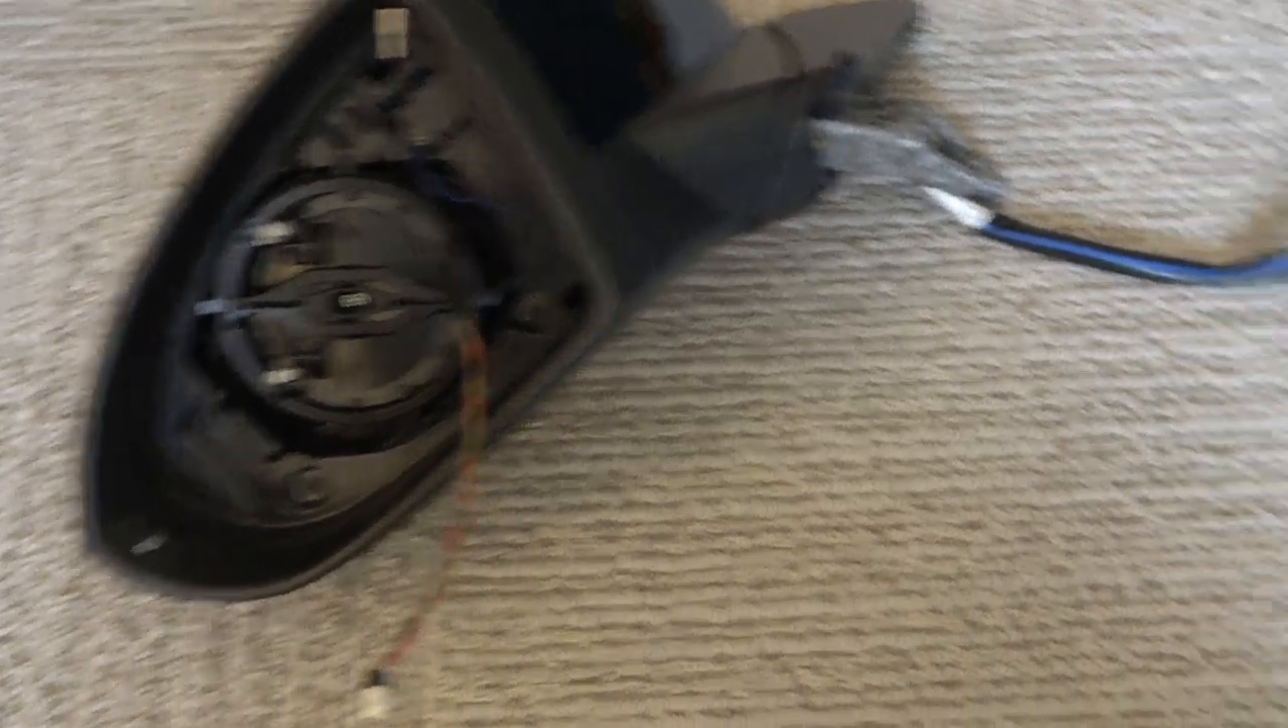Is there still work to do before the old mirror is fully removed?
No.